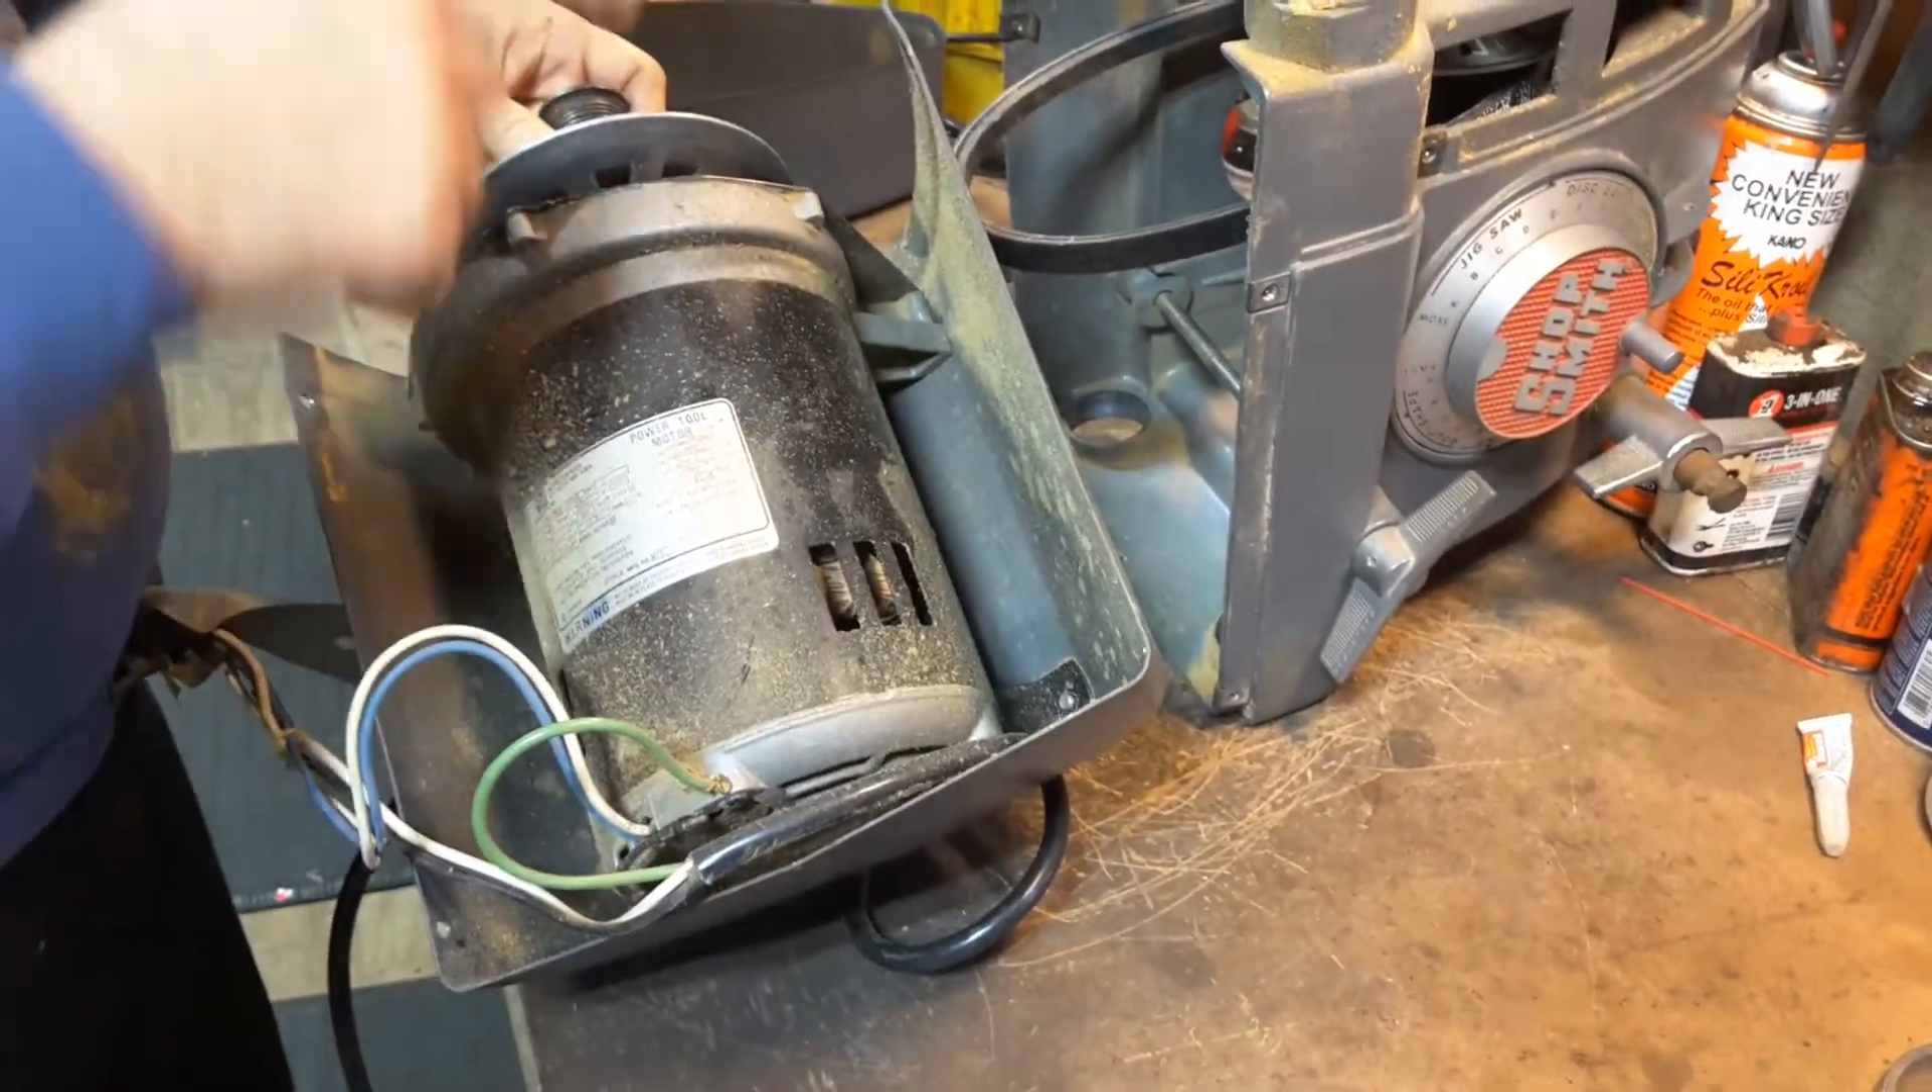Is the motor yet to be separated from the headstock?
No.